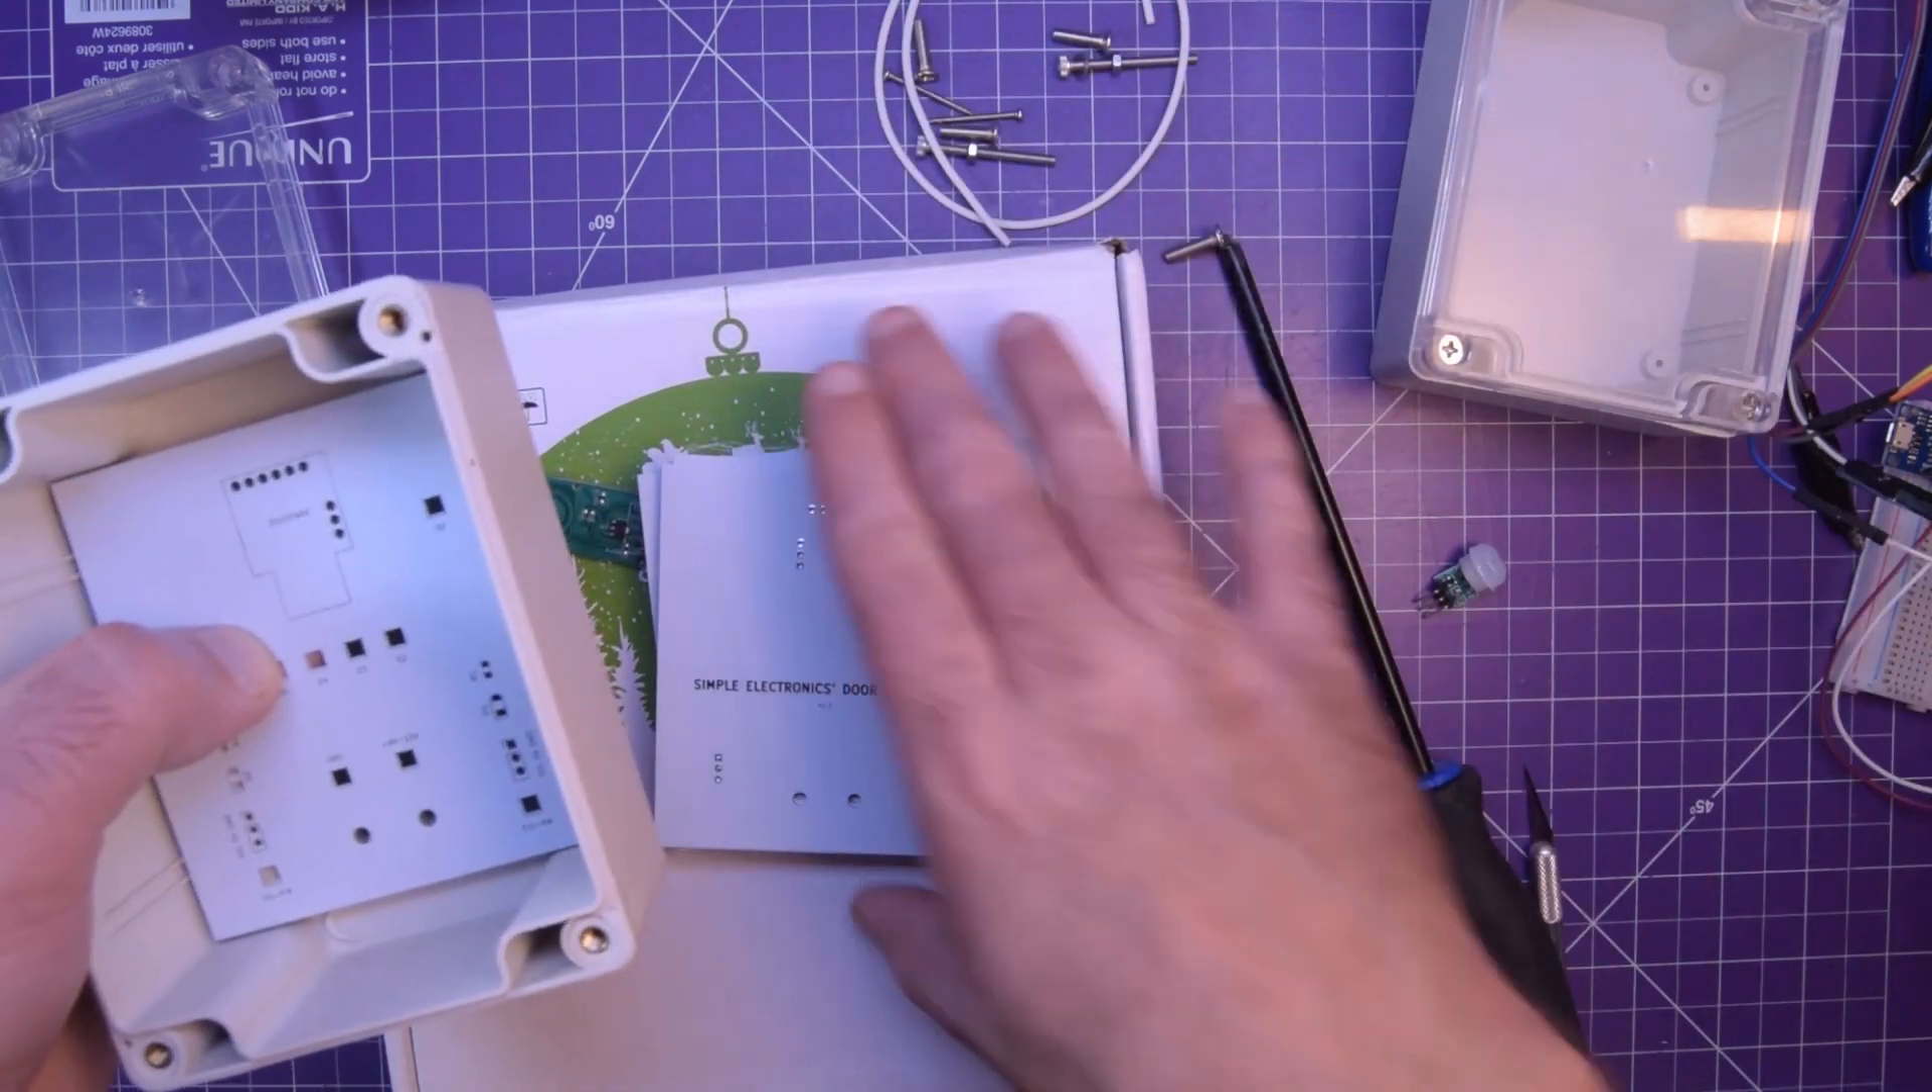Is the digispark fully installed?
No.